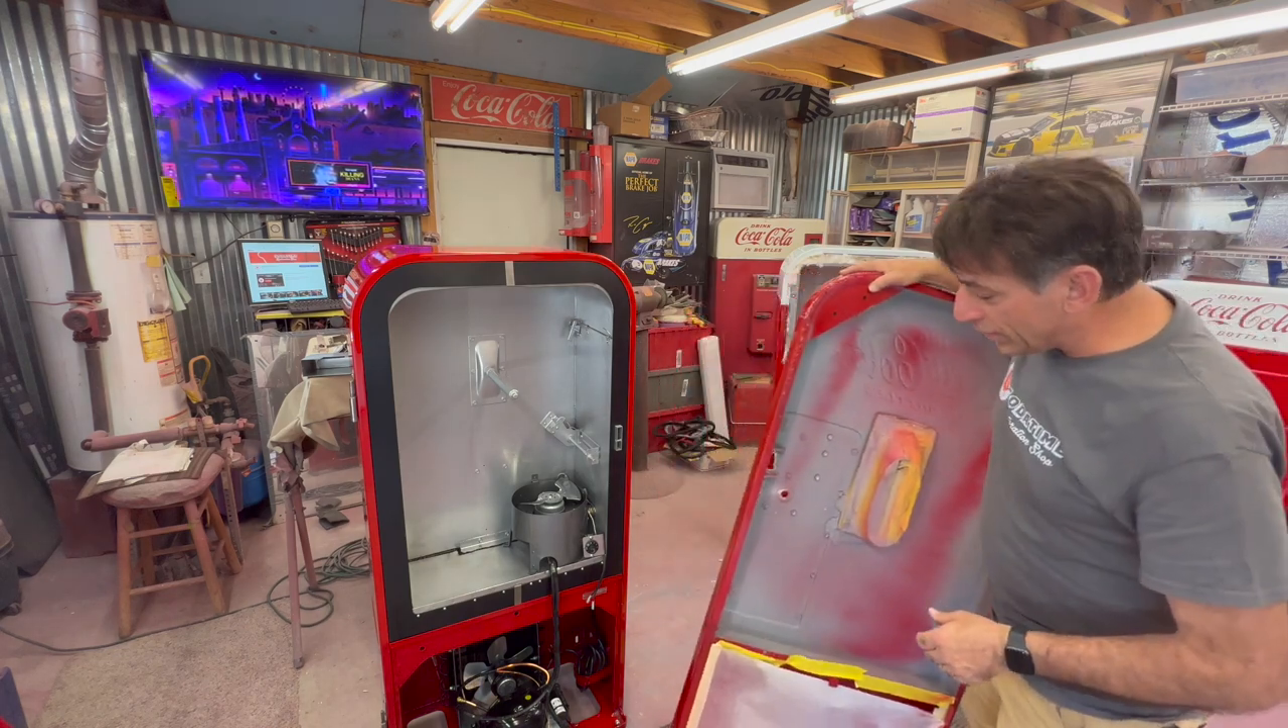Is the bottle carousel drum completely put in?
No.